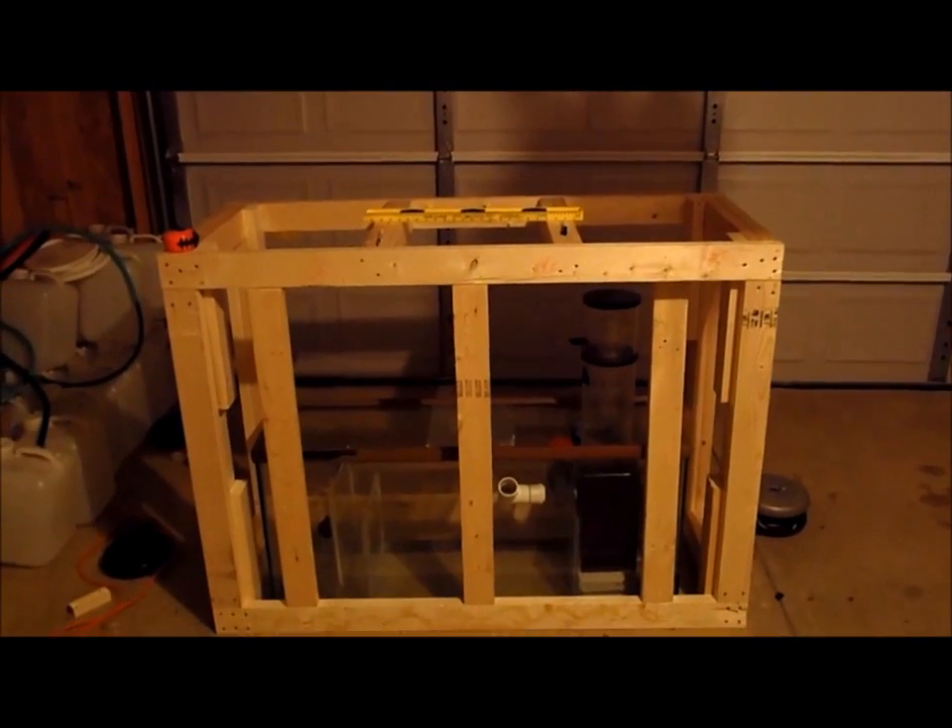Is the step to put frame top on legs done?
Yes.